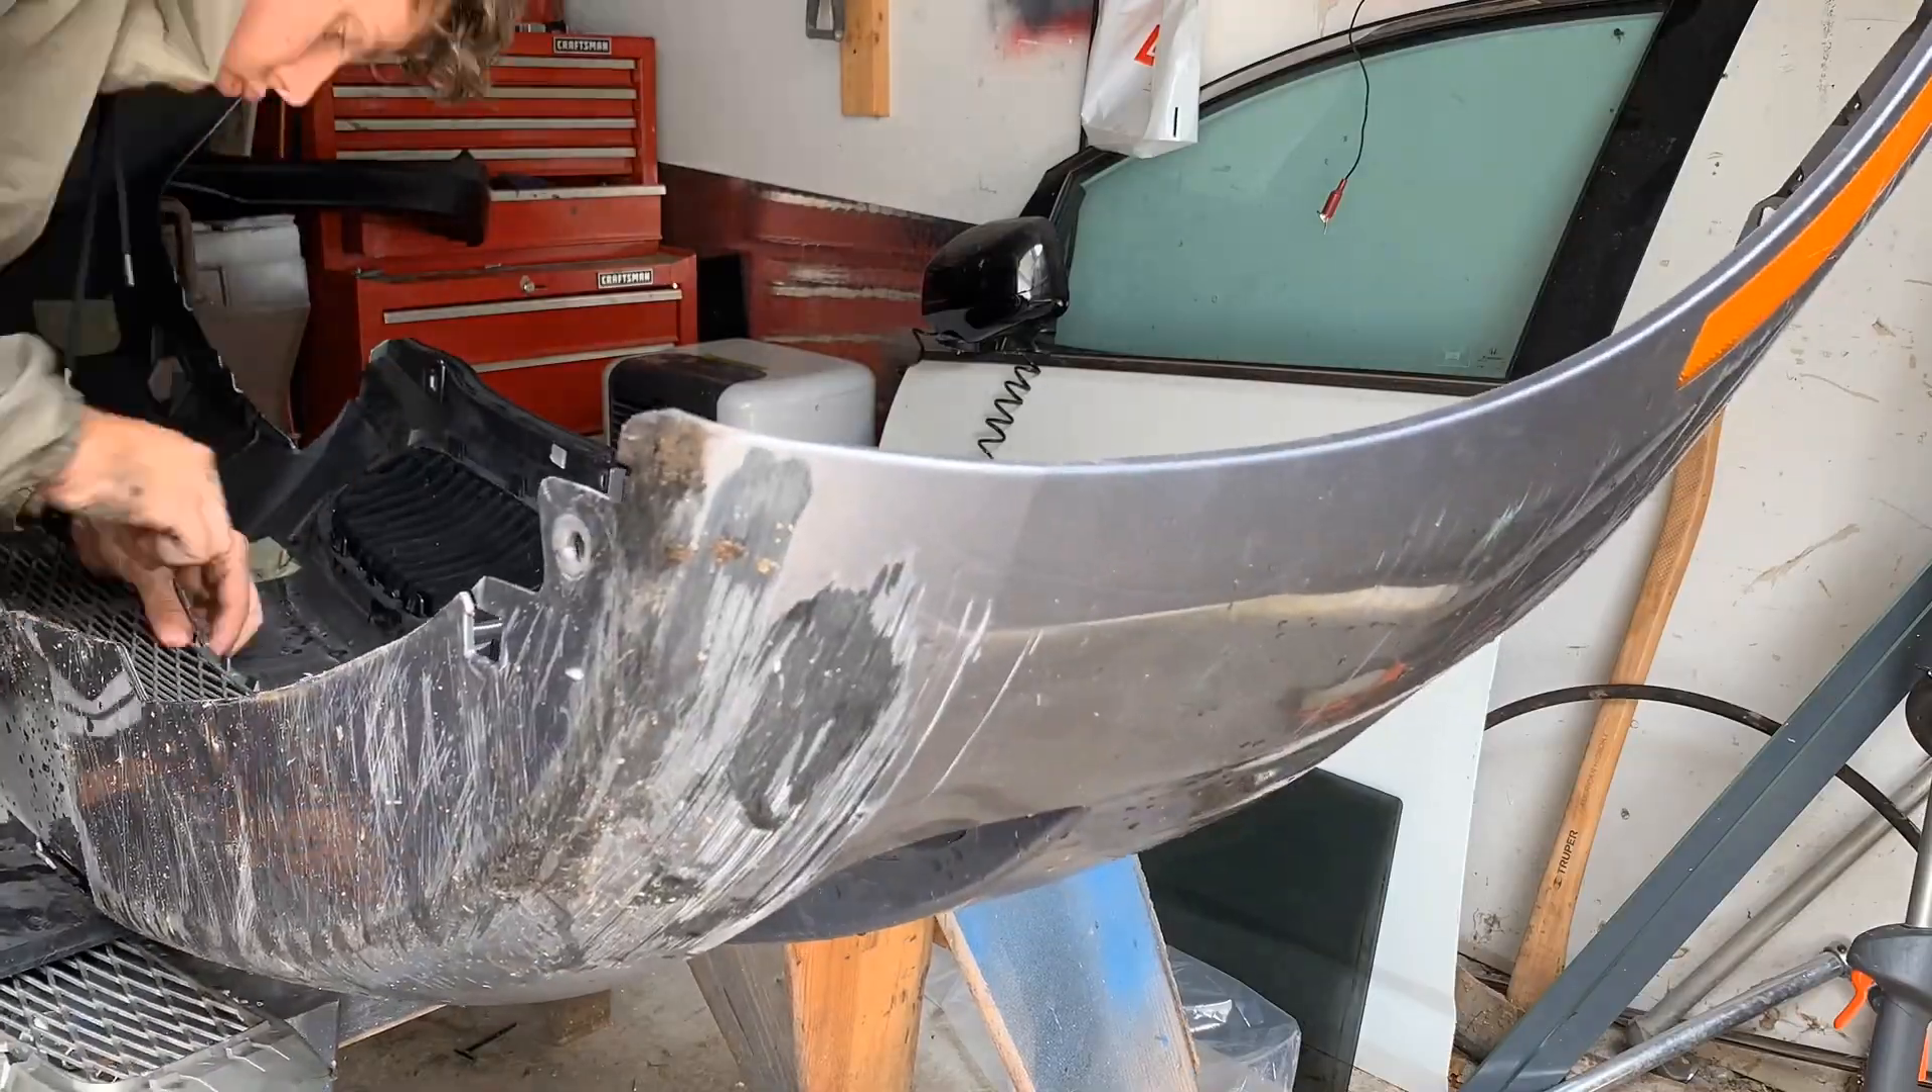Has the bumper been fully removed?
Yes.